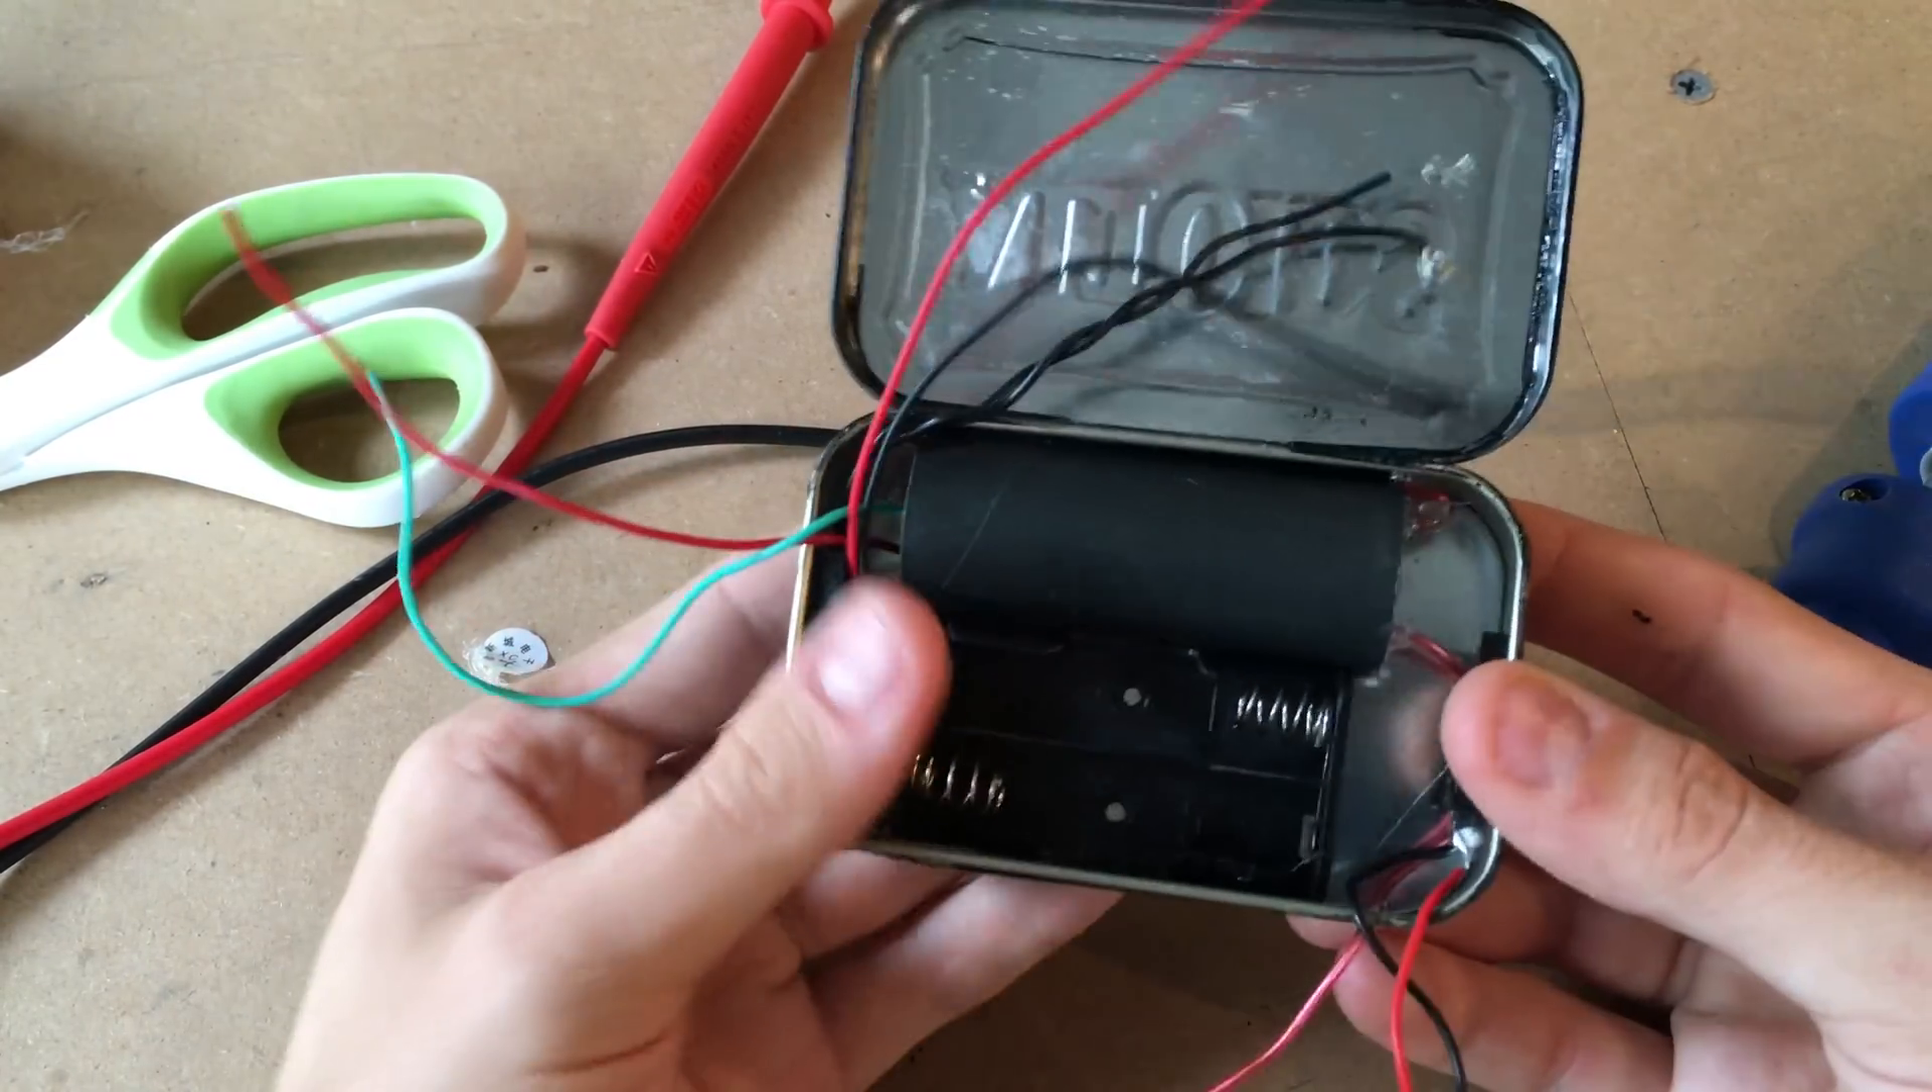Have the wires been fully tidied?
No.